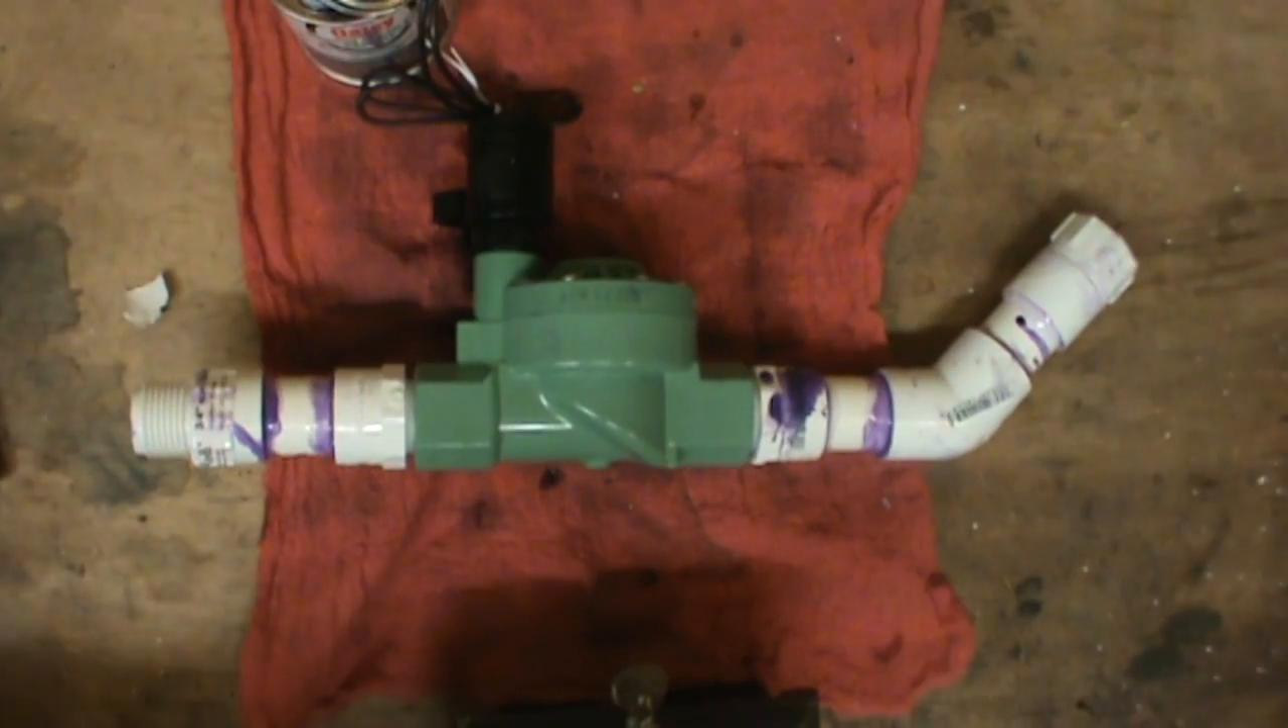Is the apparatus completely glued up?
Yes.